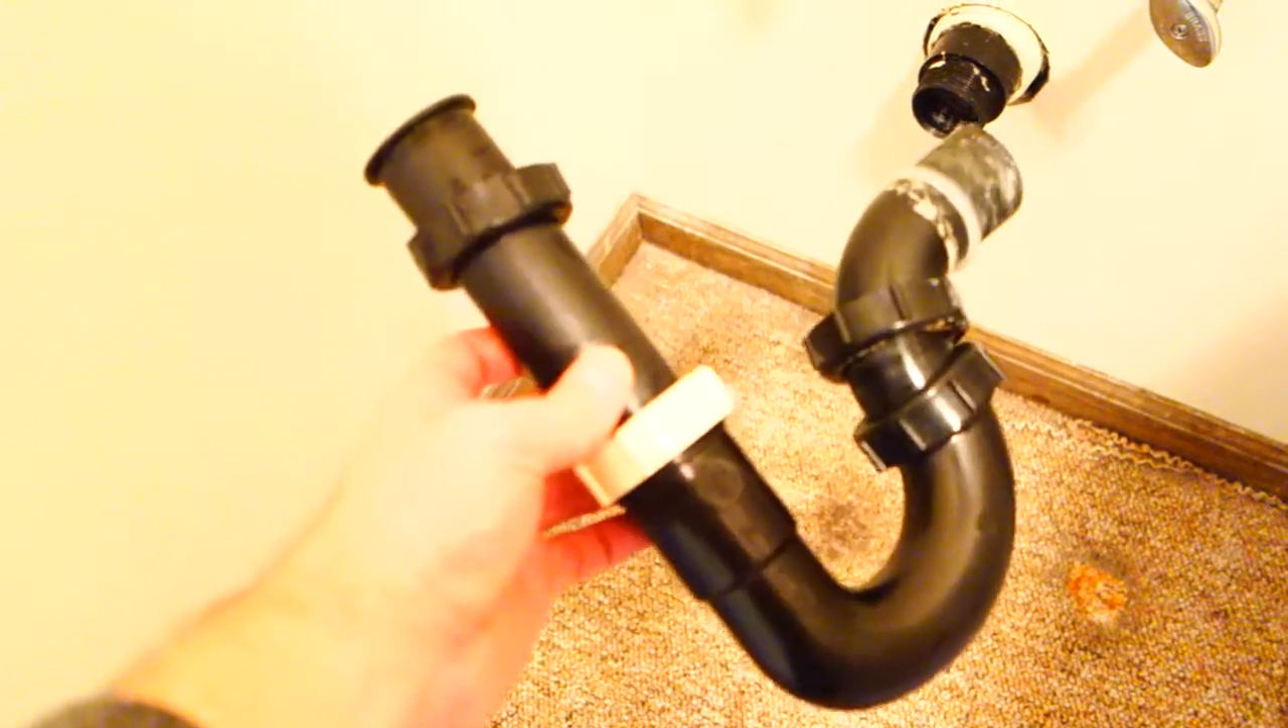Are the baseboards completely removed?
No.